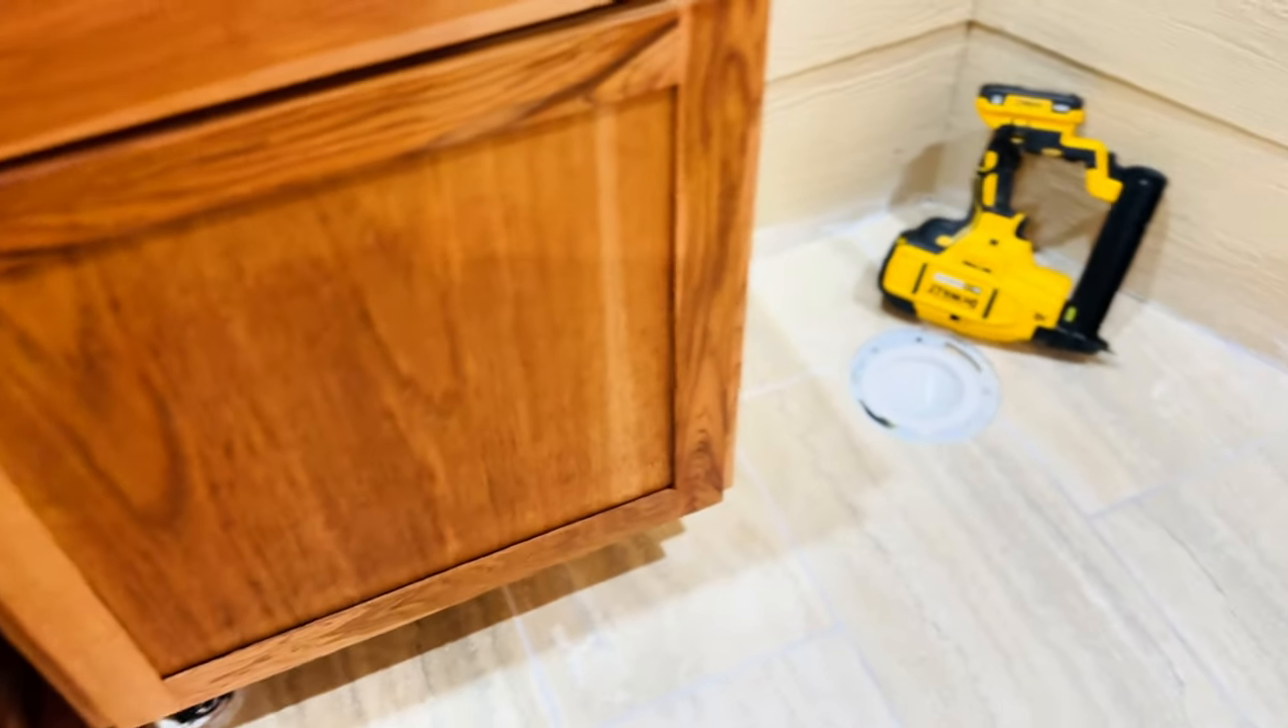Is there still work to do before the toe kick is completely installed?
Yes.